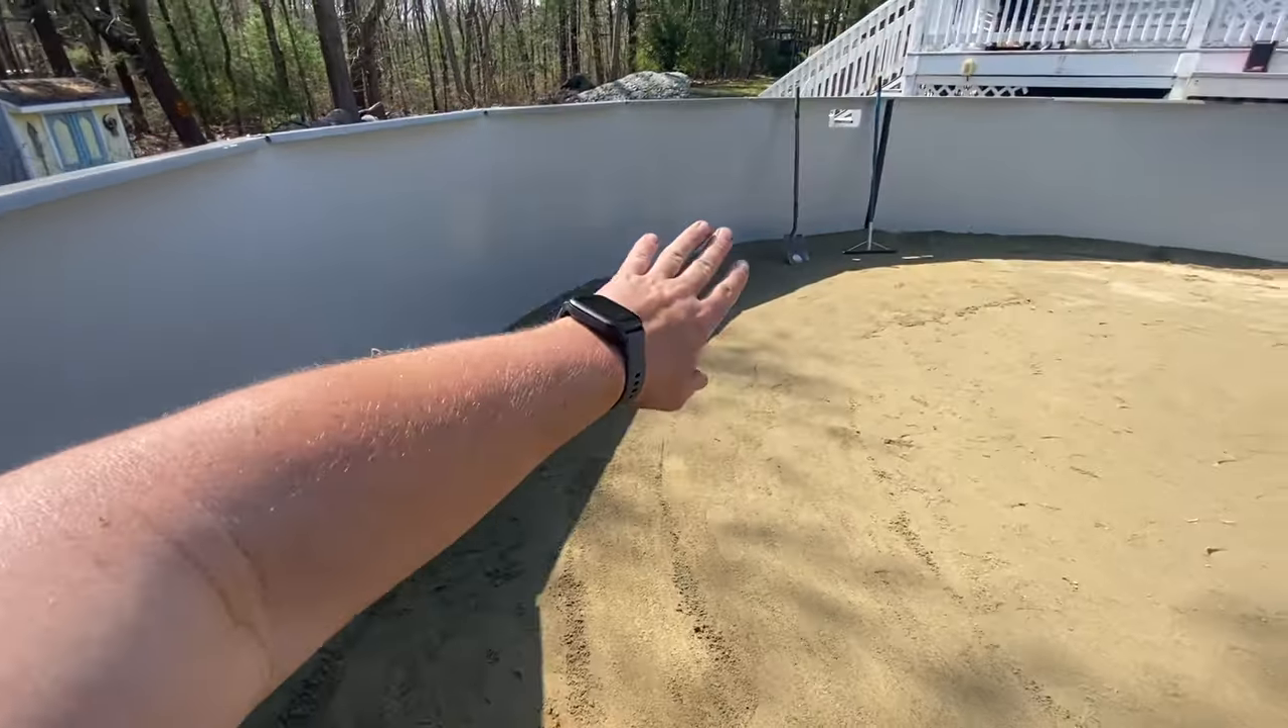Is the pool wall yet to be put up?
No.